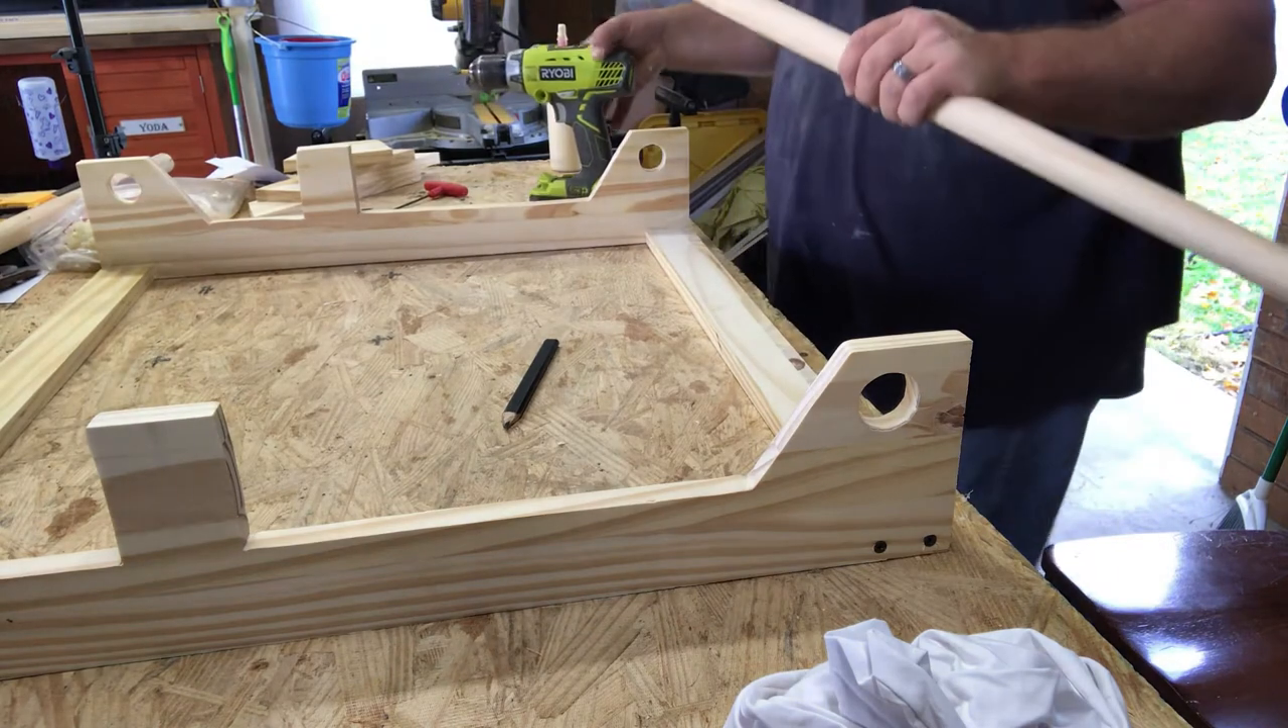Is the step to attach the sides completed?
Yes.